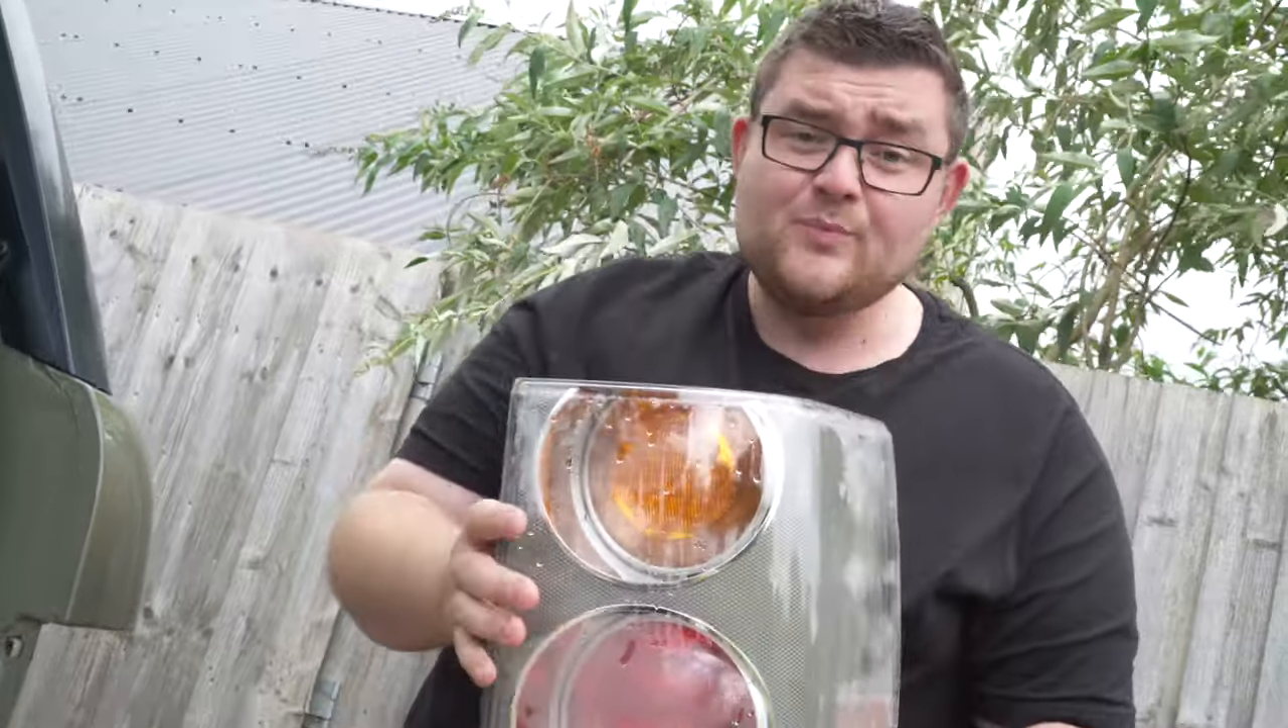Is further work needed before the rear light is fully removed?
No.